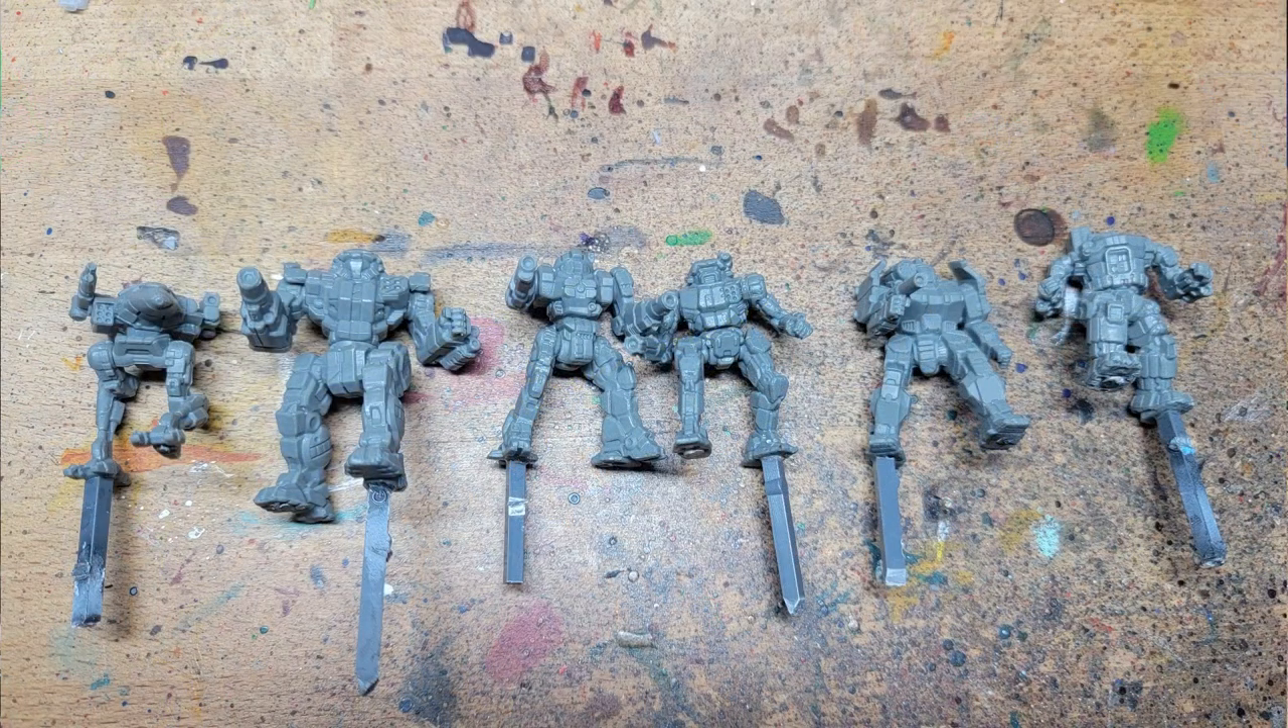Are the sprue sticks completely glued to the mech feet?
Yes.